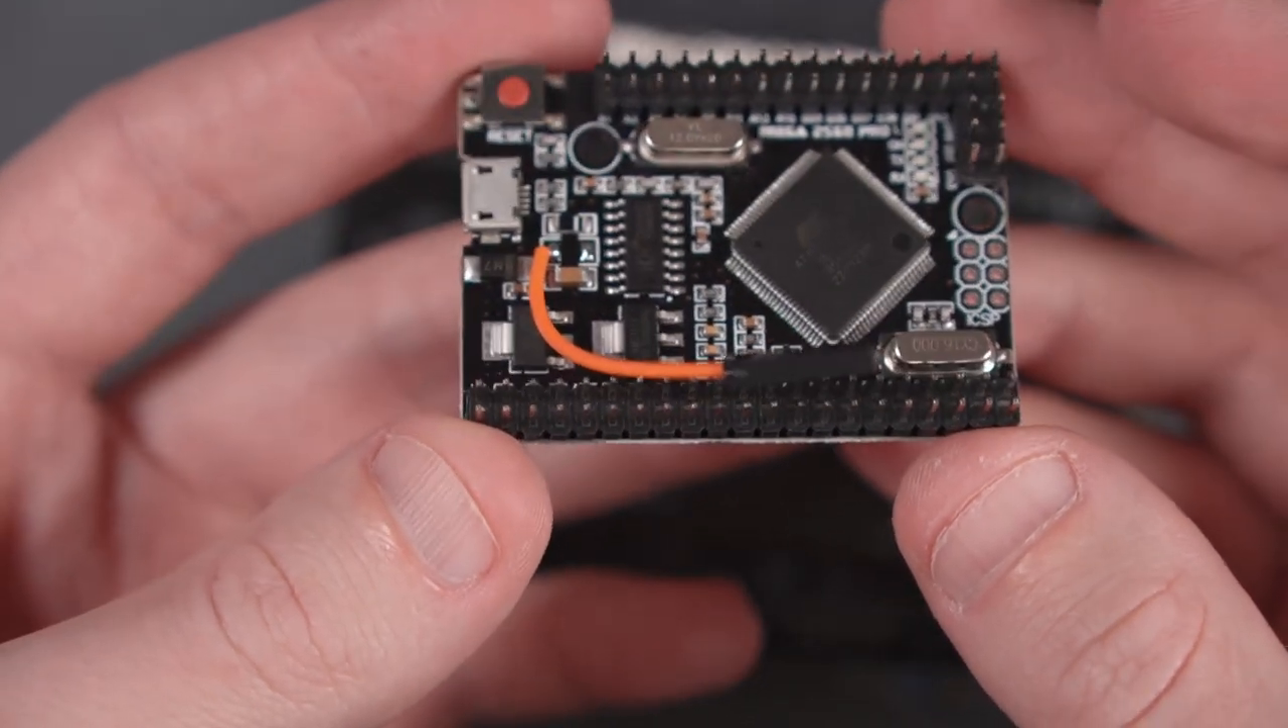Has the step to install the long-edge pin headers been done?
Yes.